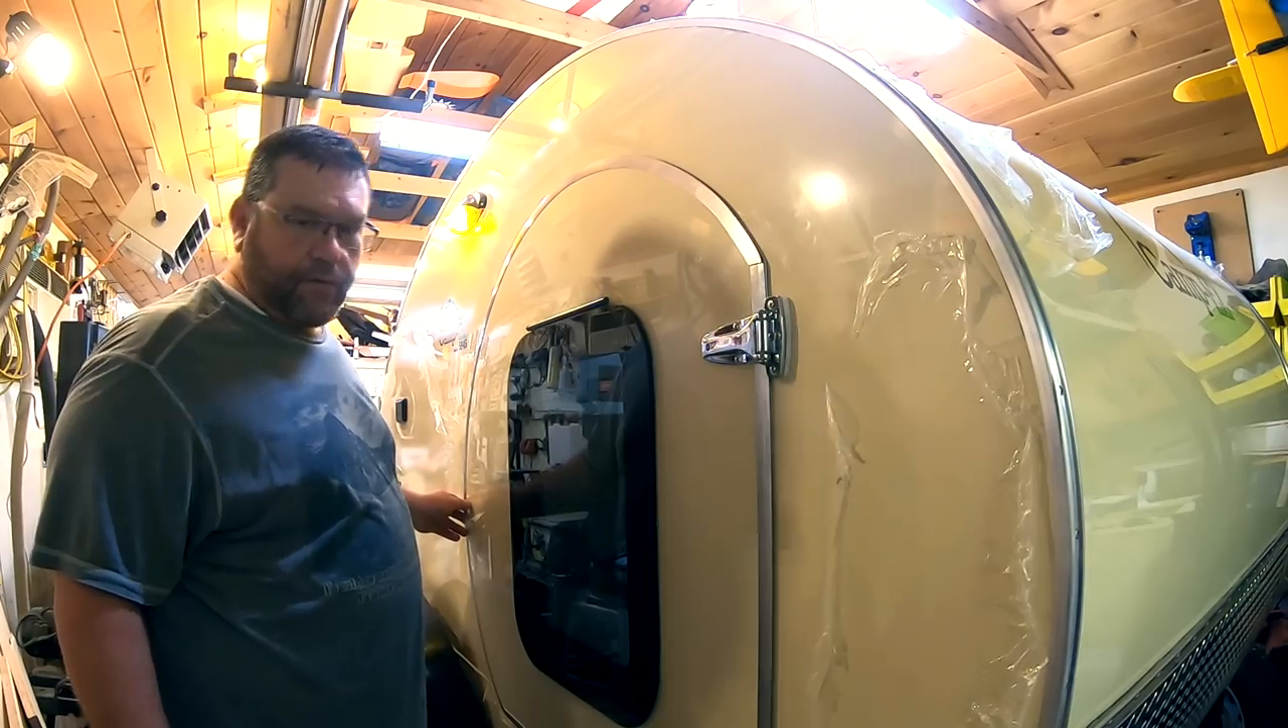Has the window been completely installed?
Yes.